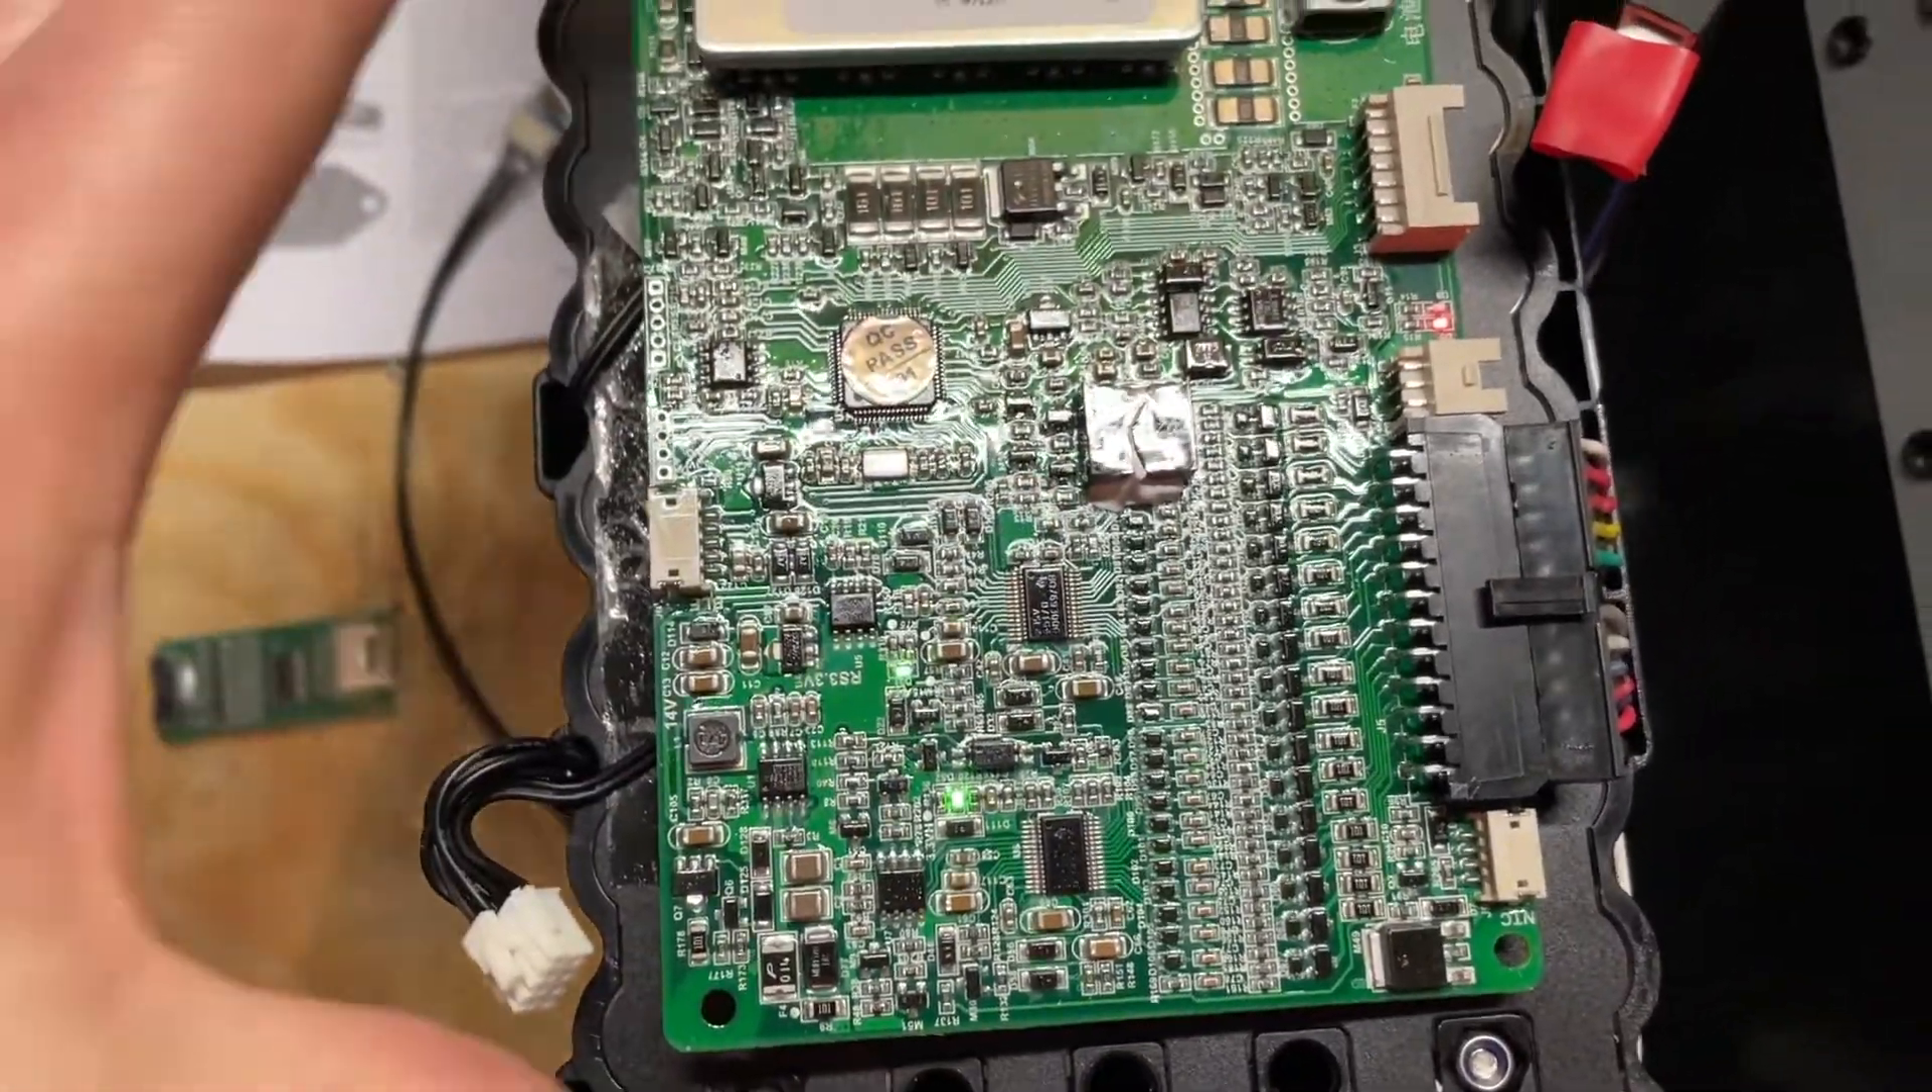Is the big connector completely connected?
Yes.